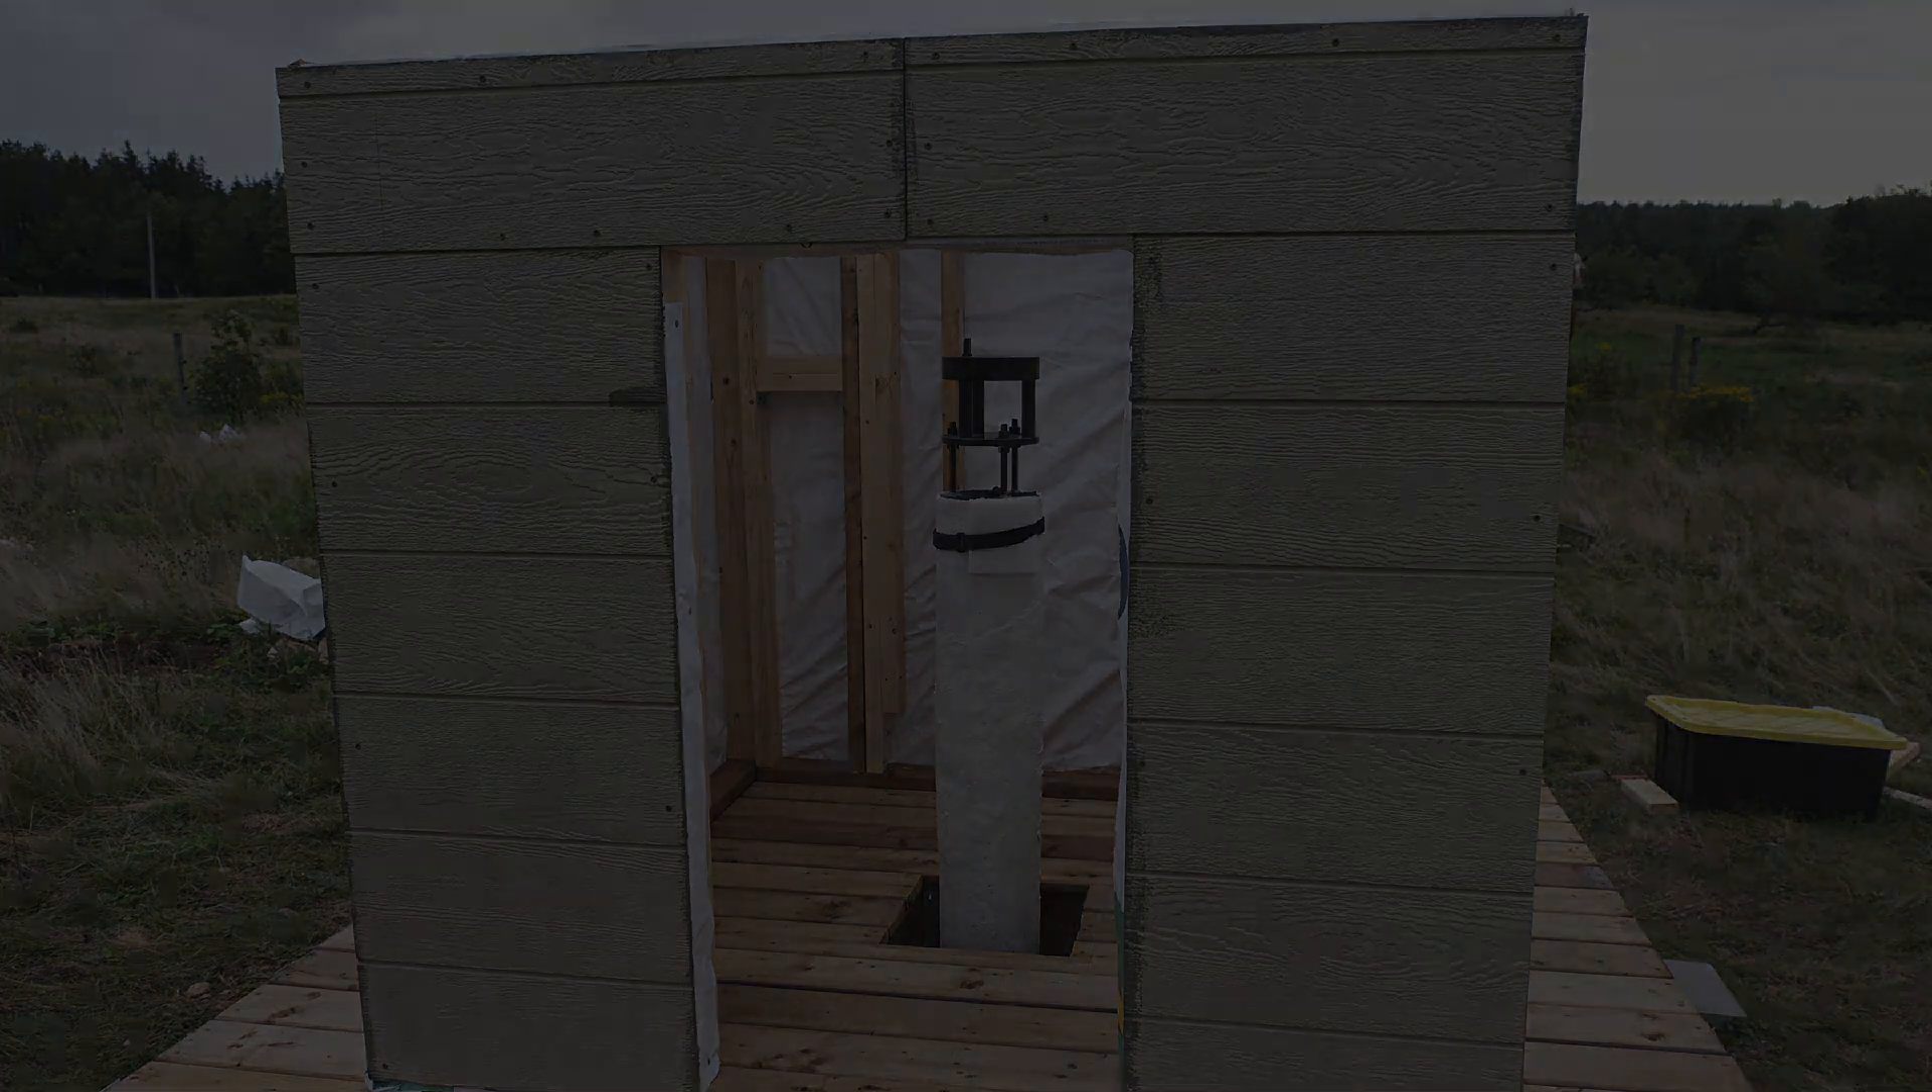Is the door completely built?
No.